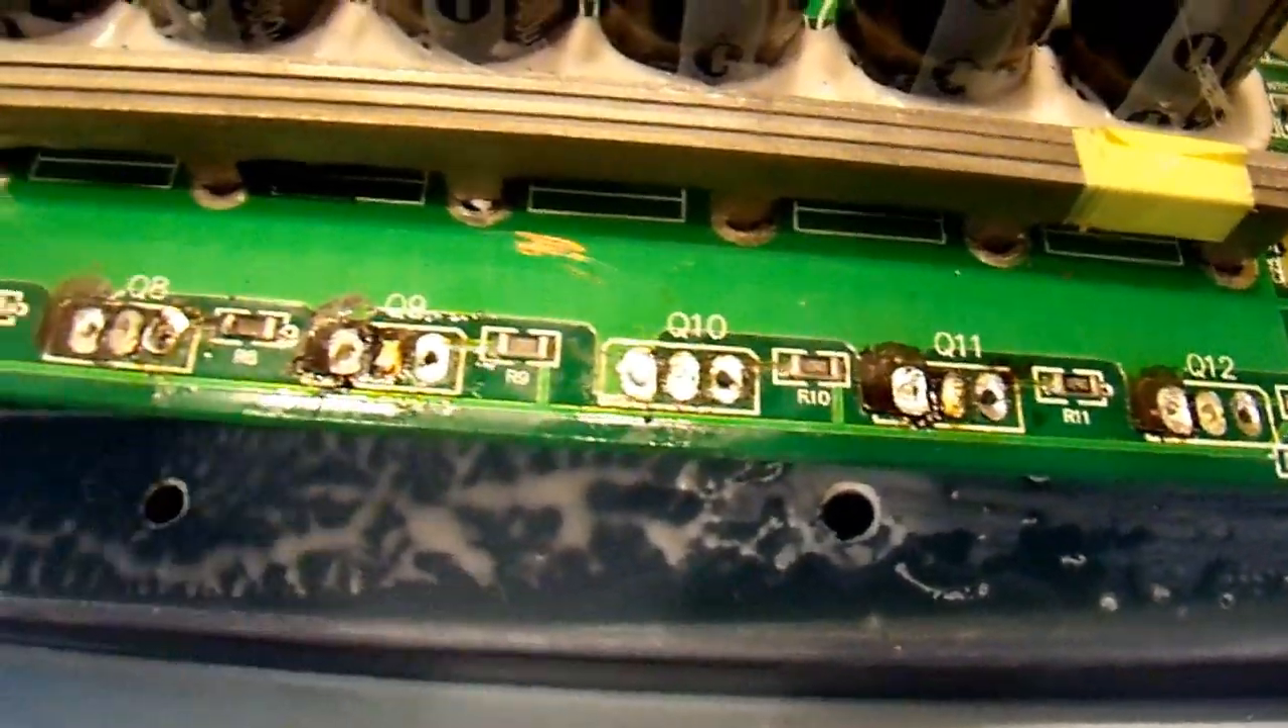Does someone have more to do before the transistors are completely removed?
No.